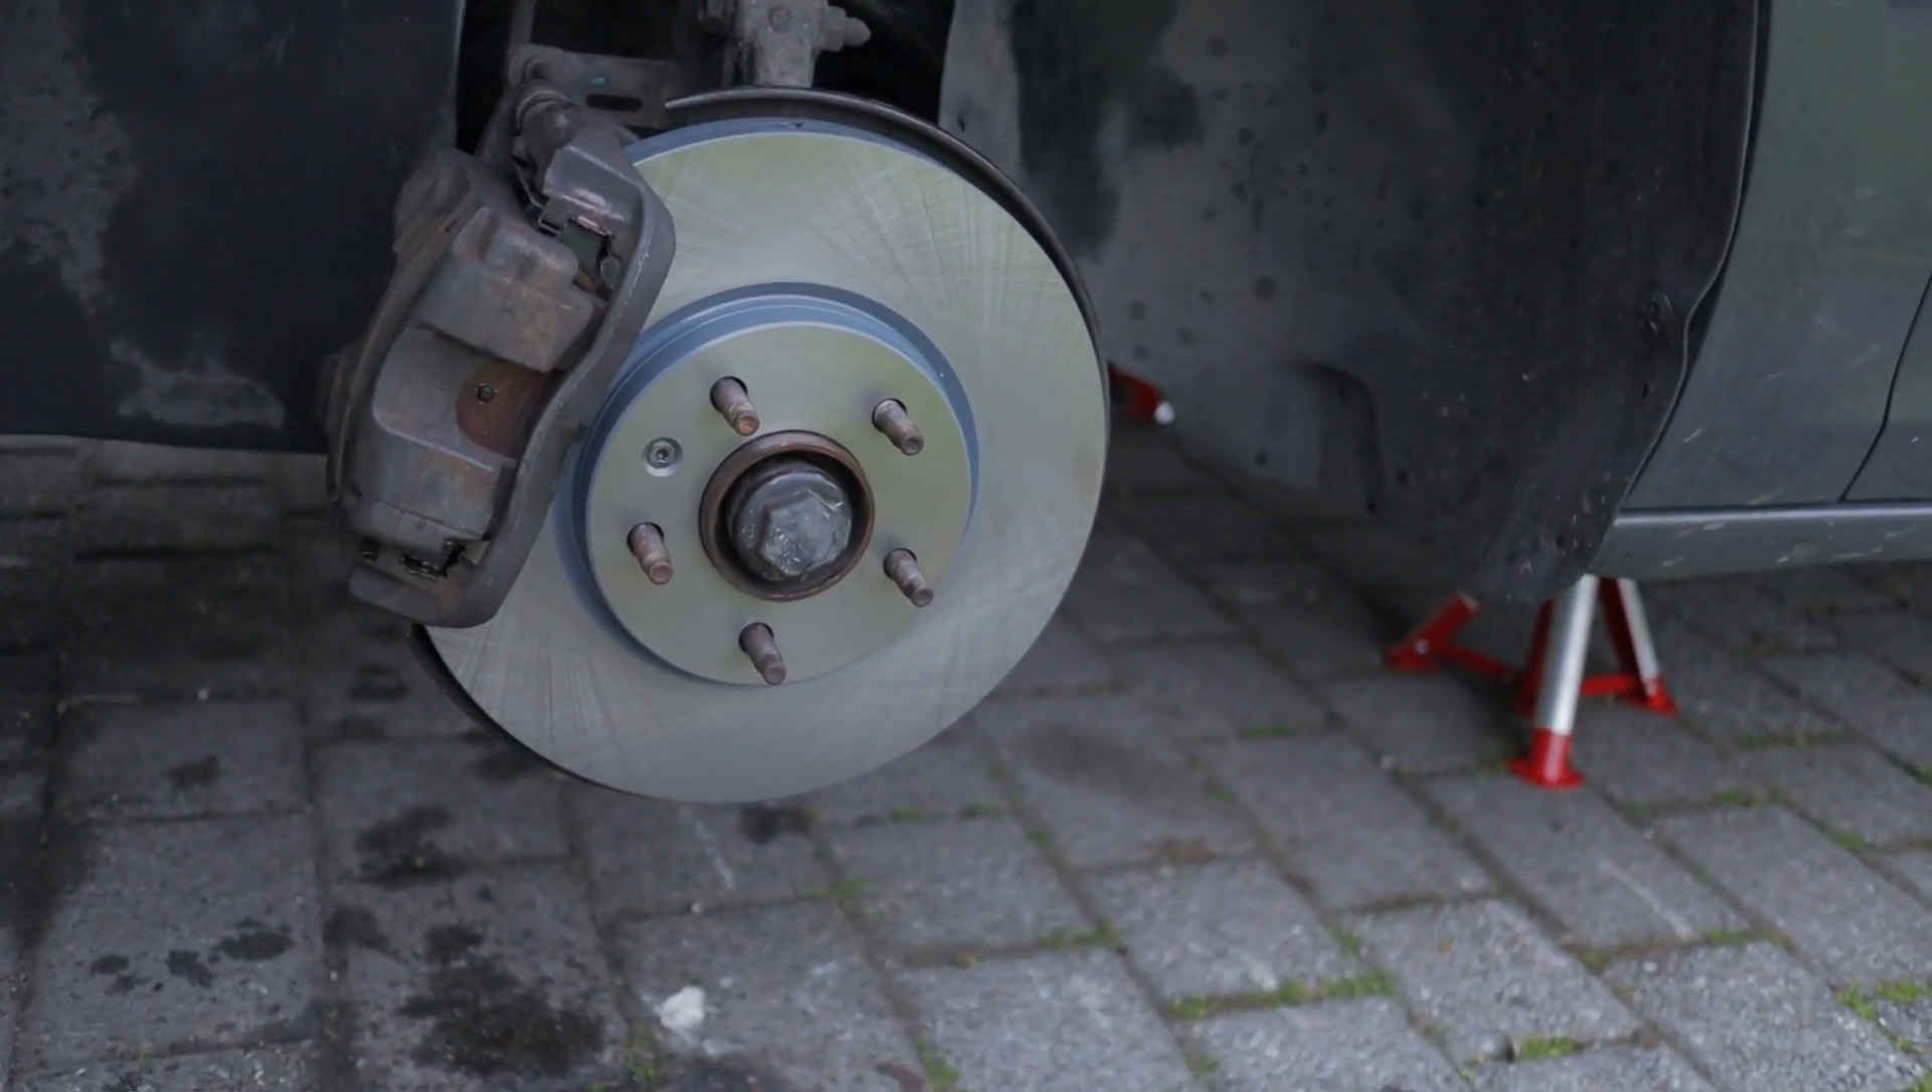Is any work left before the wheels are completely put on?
Yes.